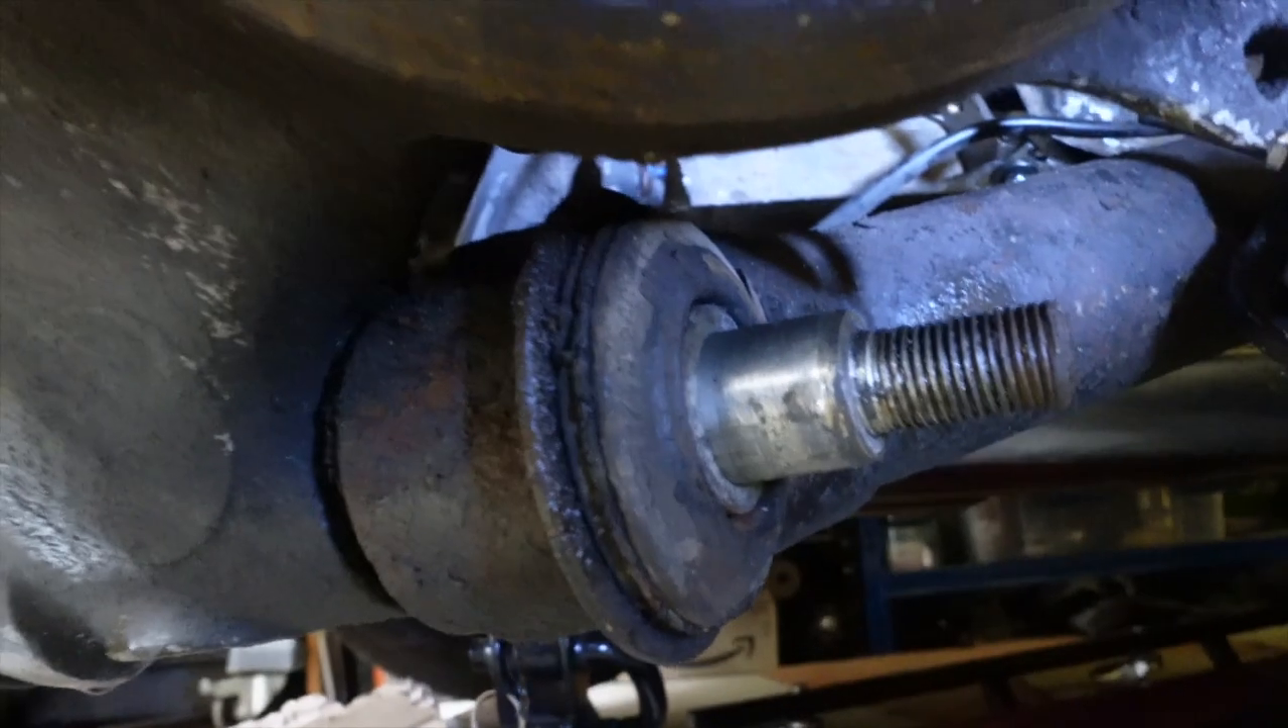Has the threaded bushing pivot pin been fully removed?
No.